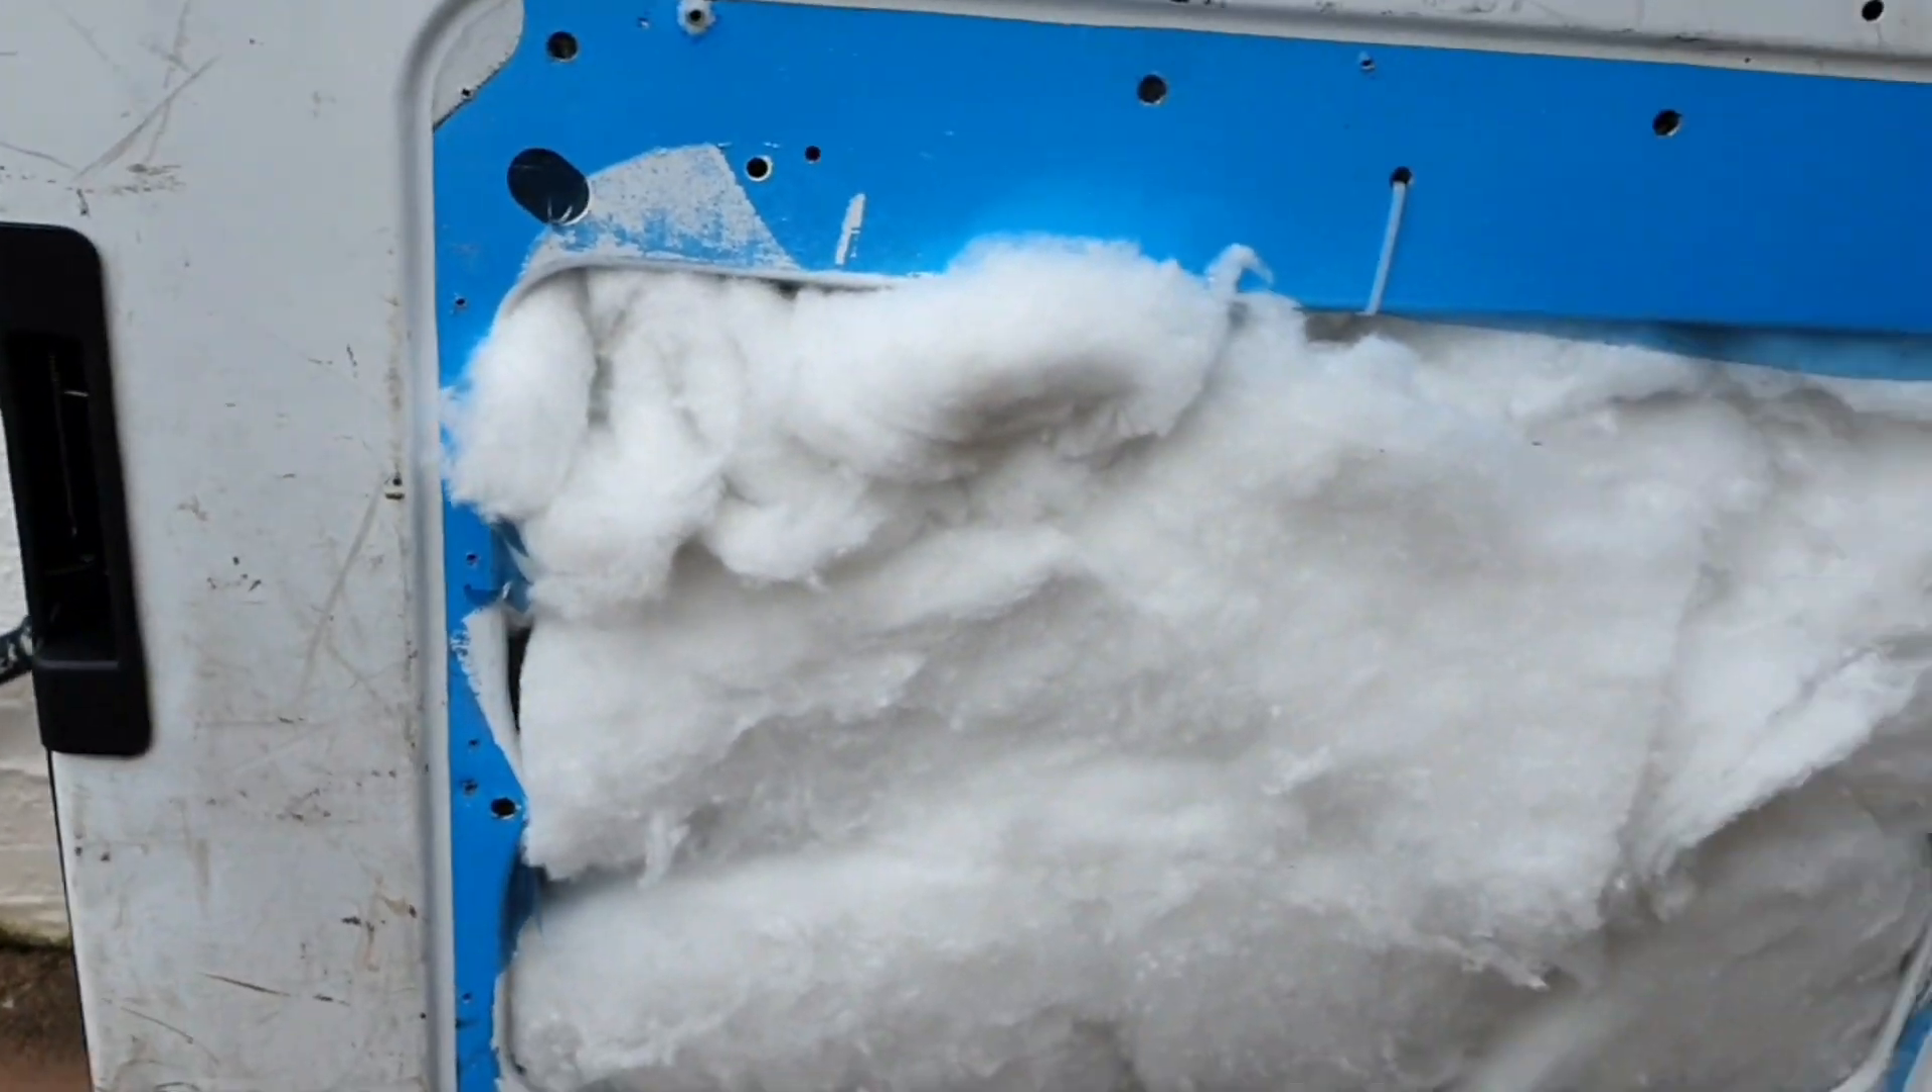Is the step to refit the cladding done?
No.